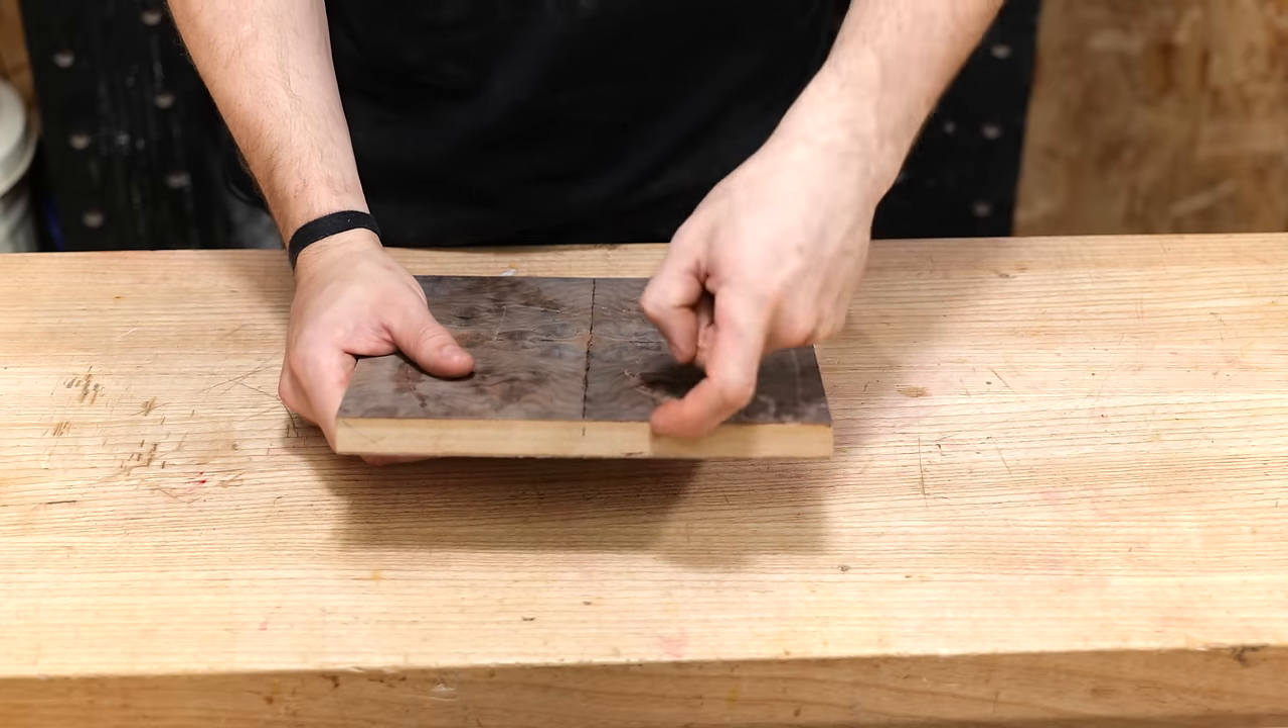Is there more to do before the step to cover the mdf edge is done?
Yes.